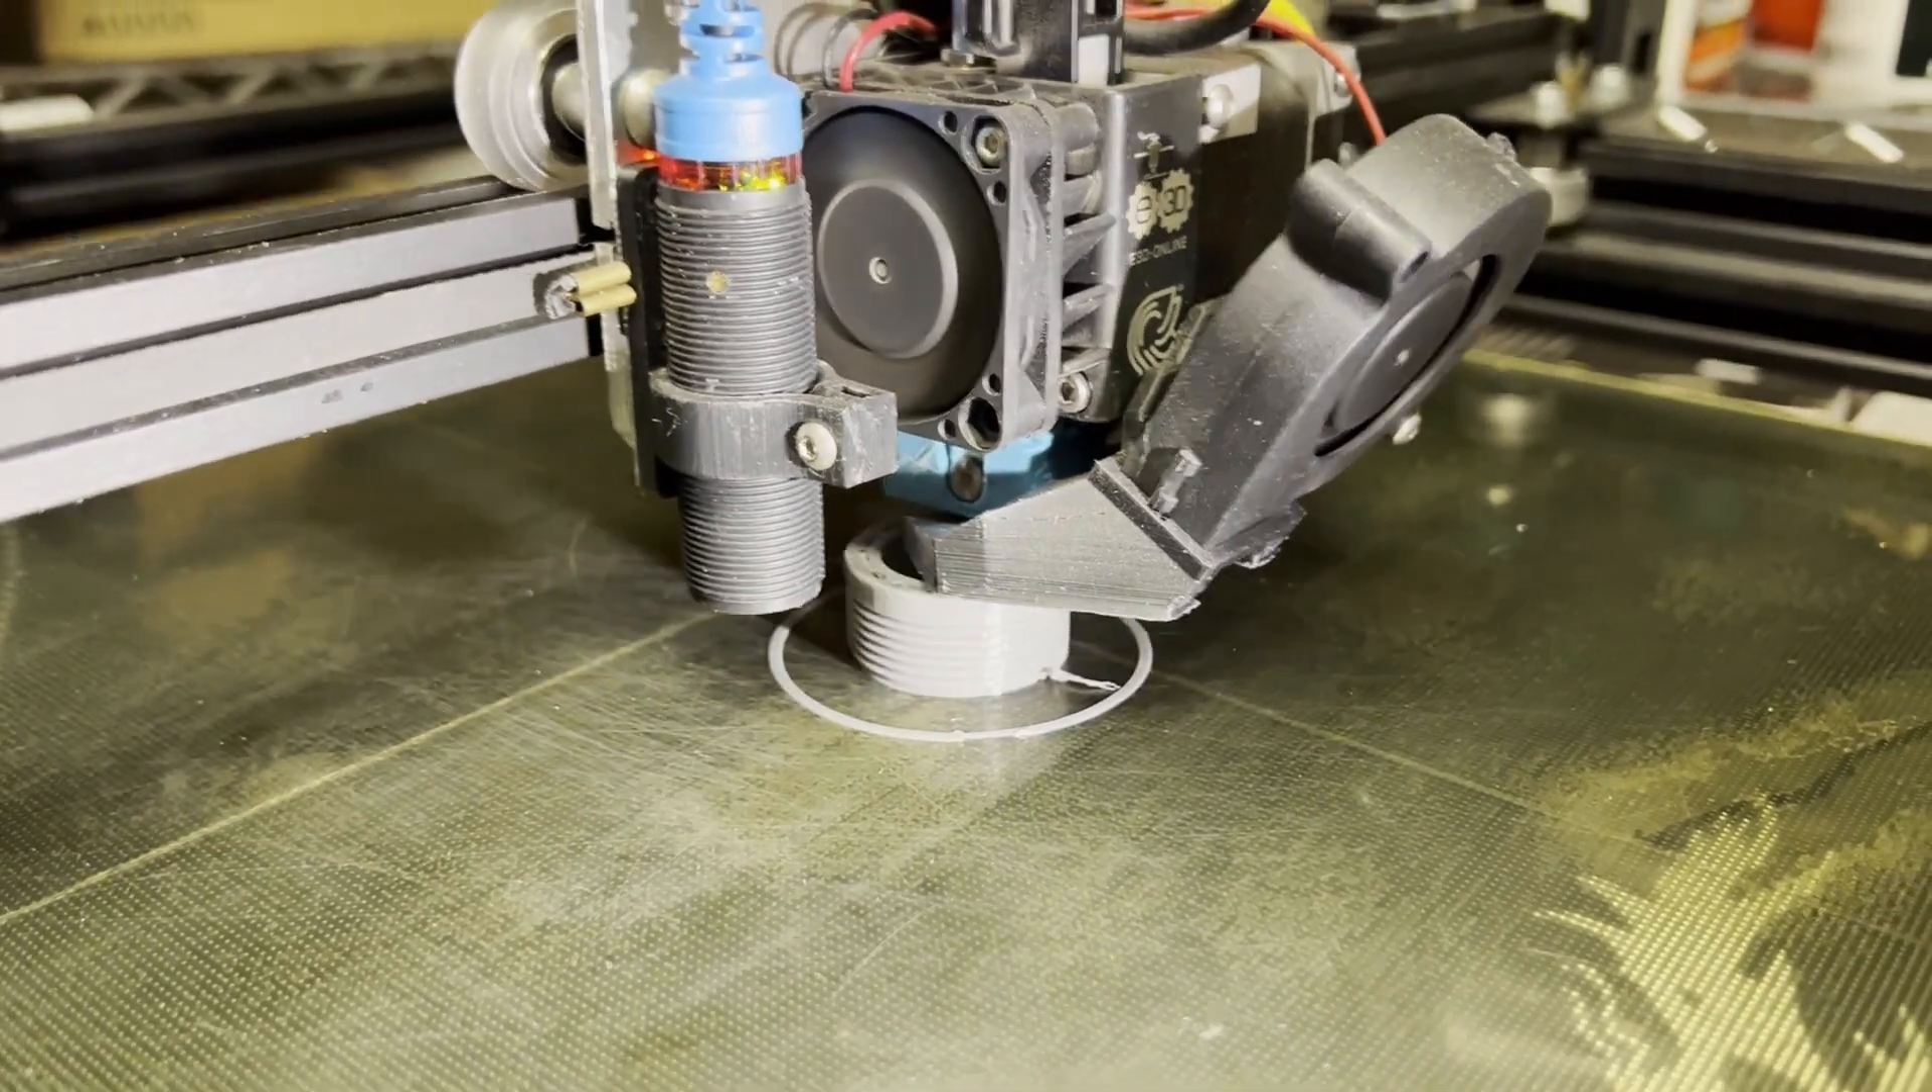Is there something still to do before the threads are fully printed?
Yes.